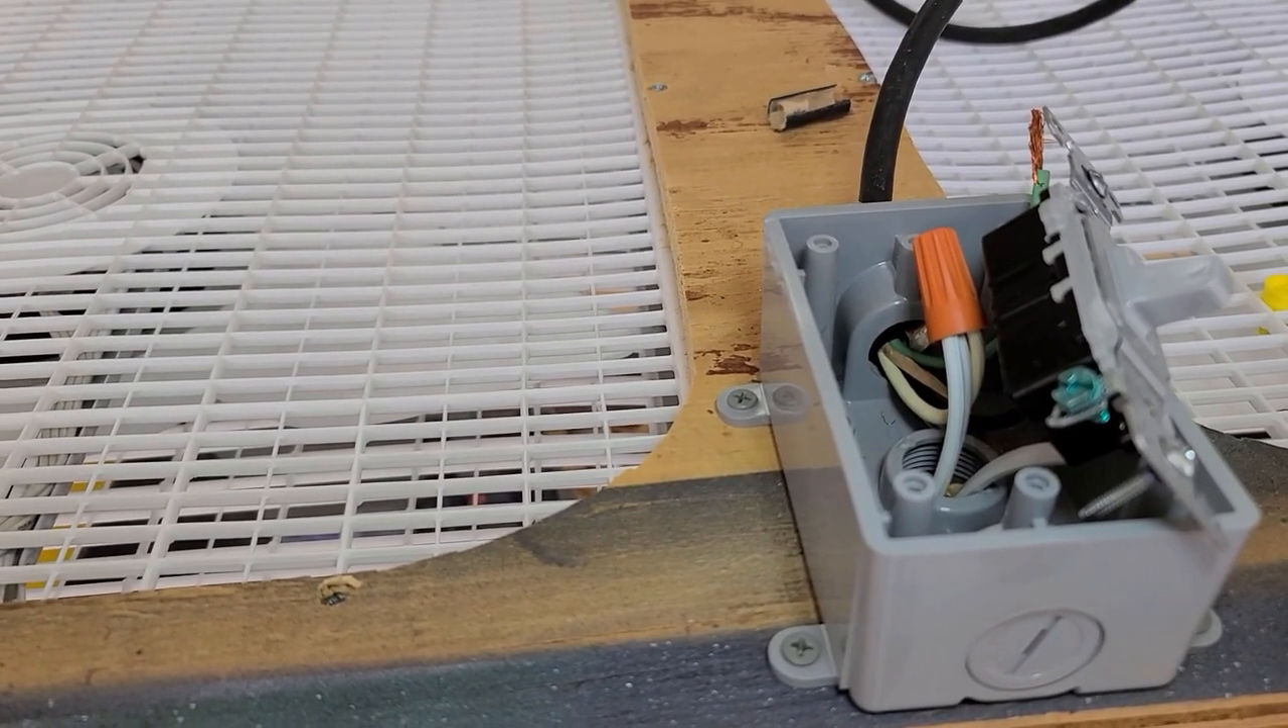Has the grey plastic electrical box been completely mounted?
Yes.